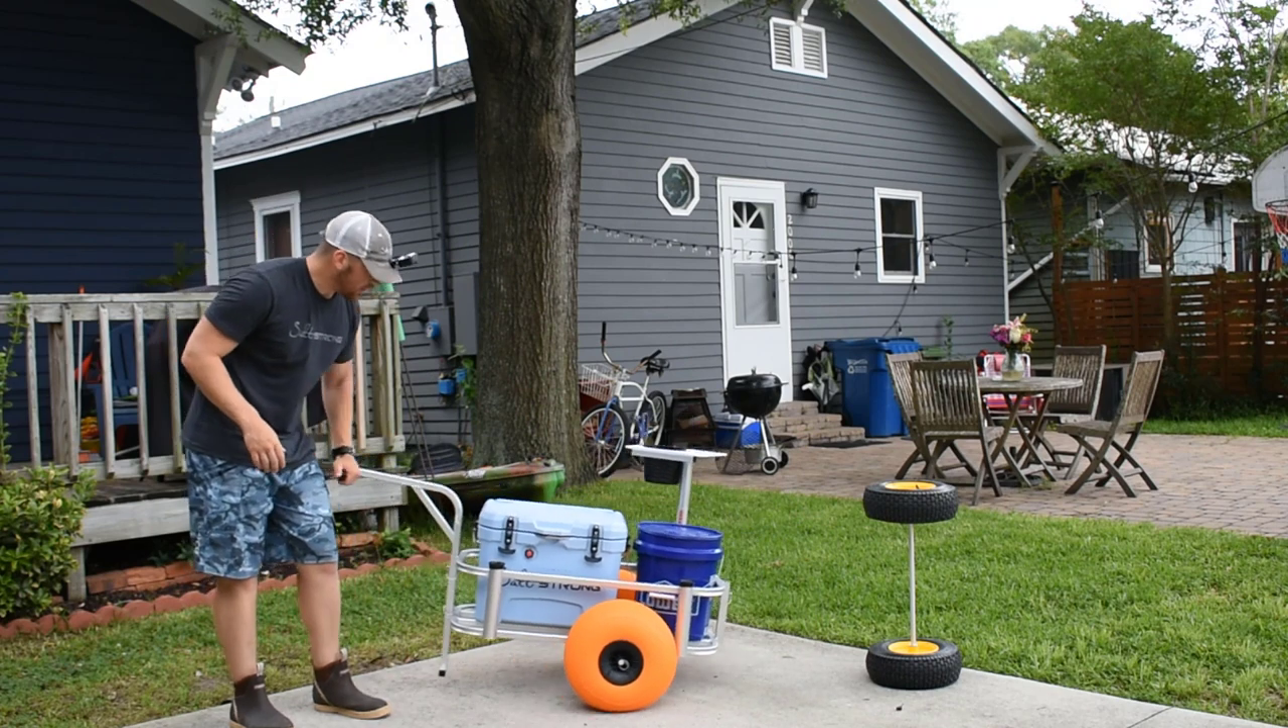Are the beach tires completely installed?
Yes.